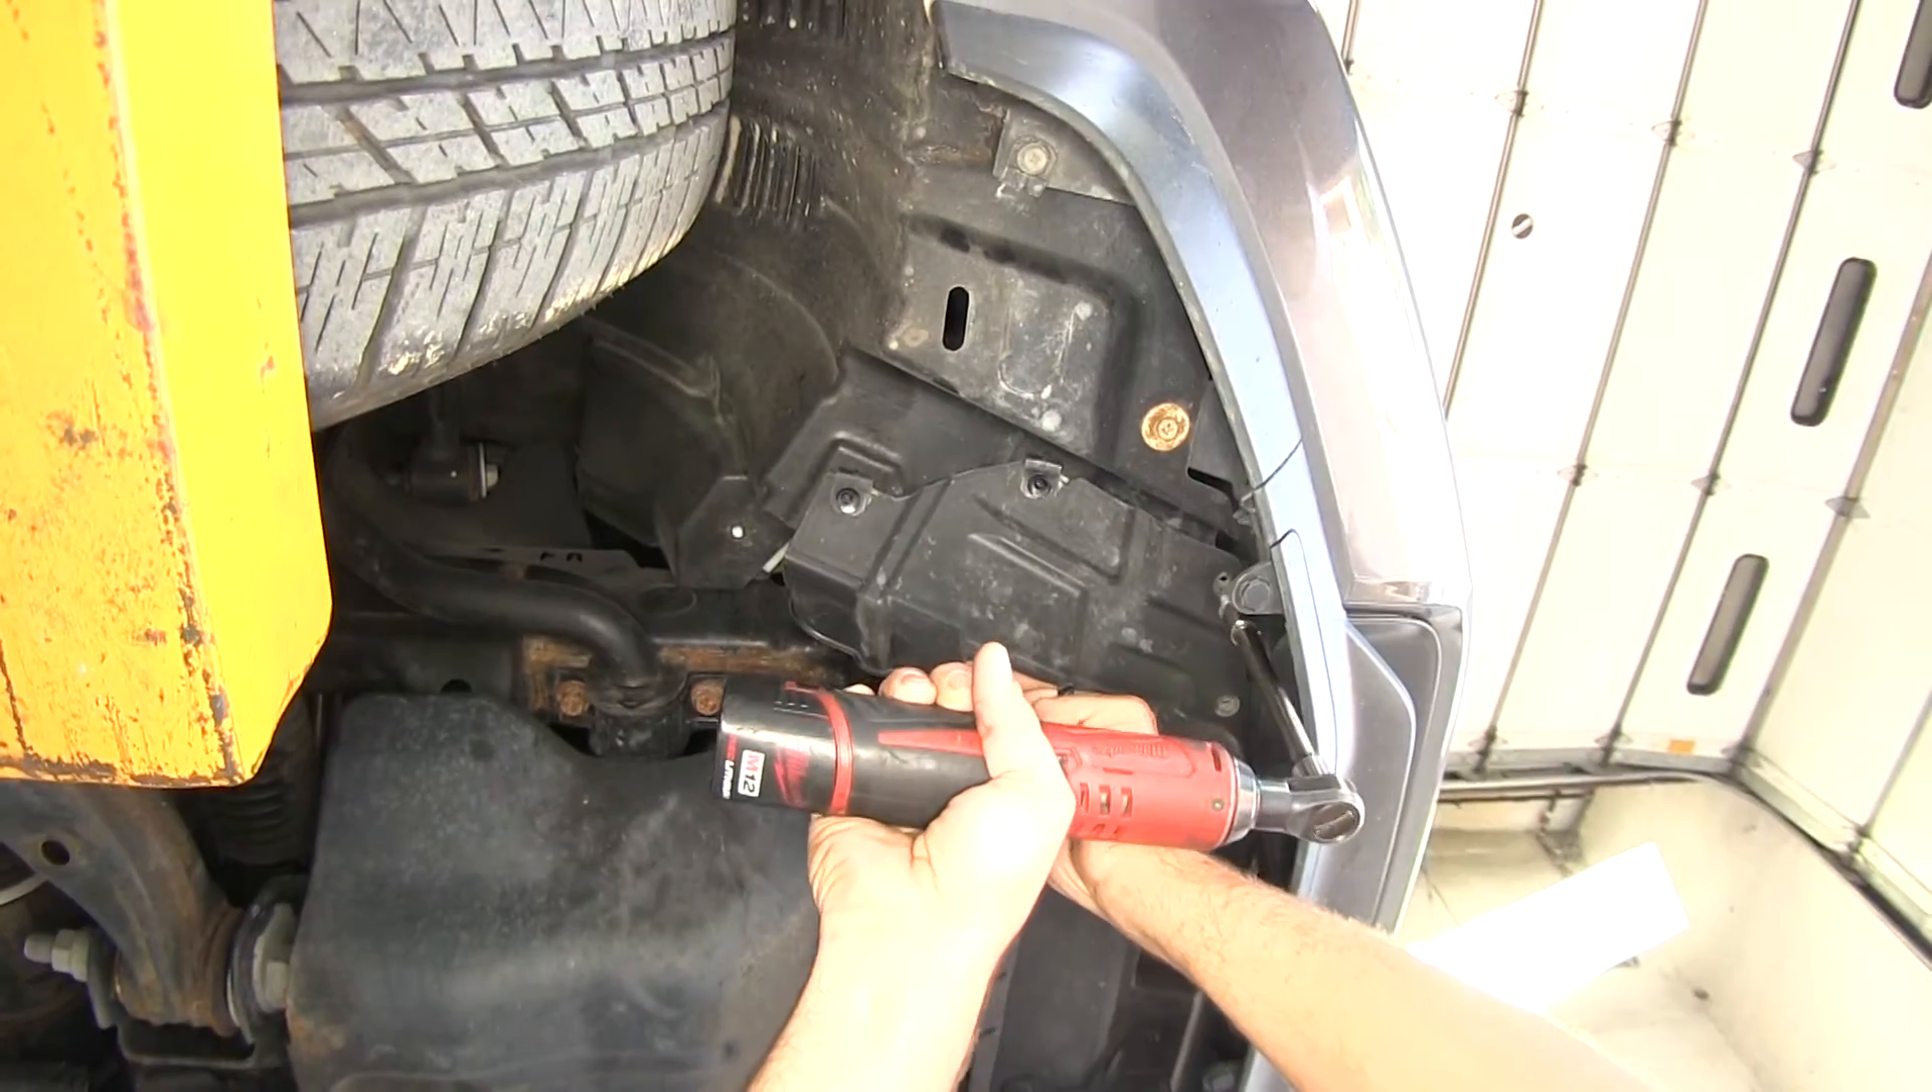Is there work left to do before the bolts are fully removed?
Yes.